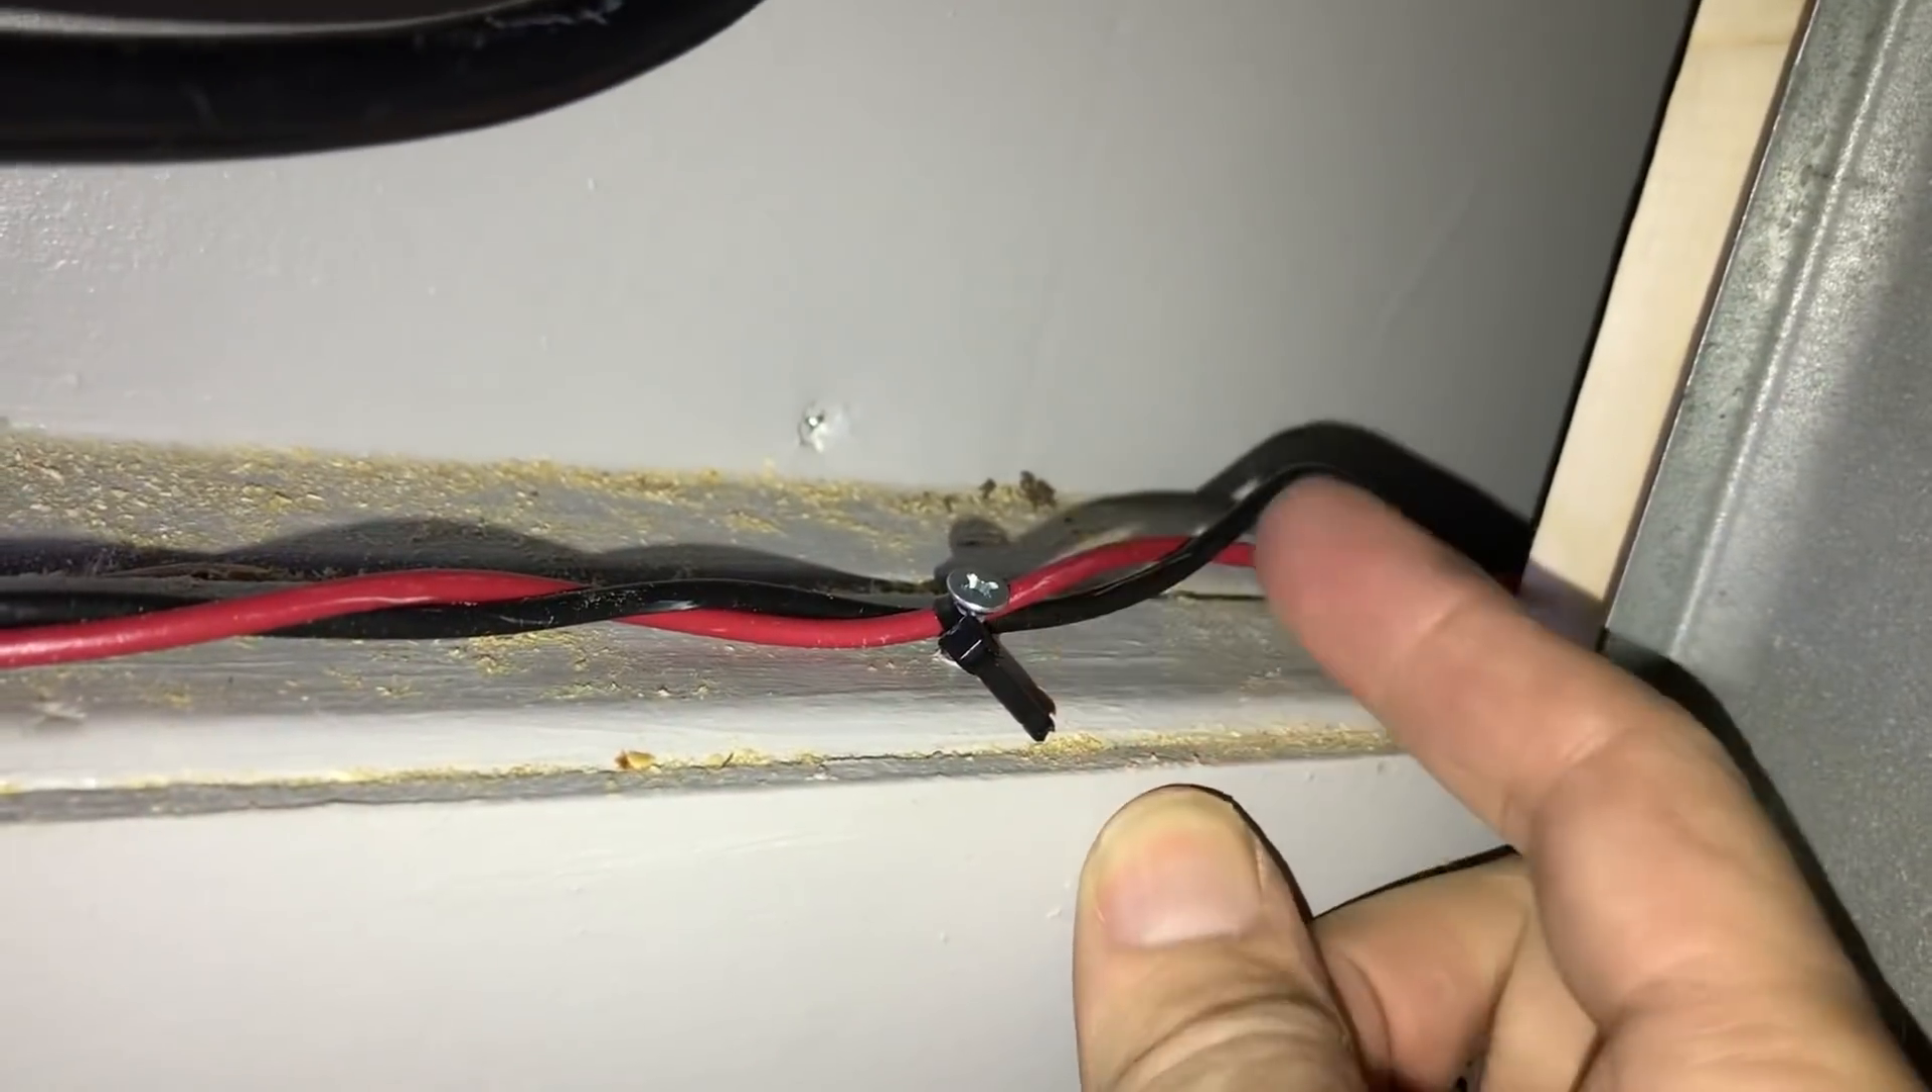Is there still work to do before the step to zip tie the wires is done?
No.